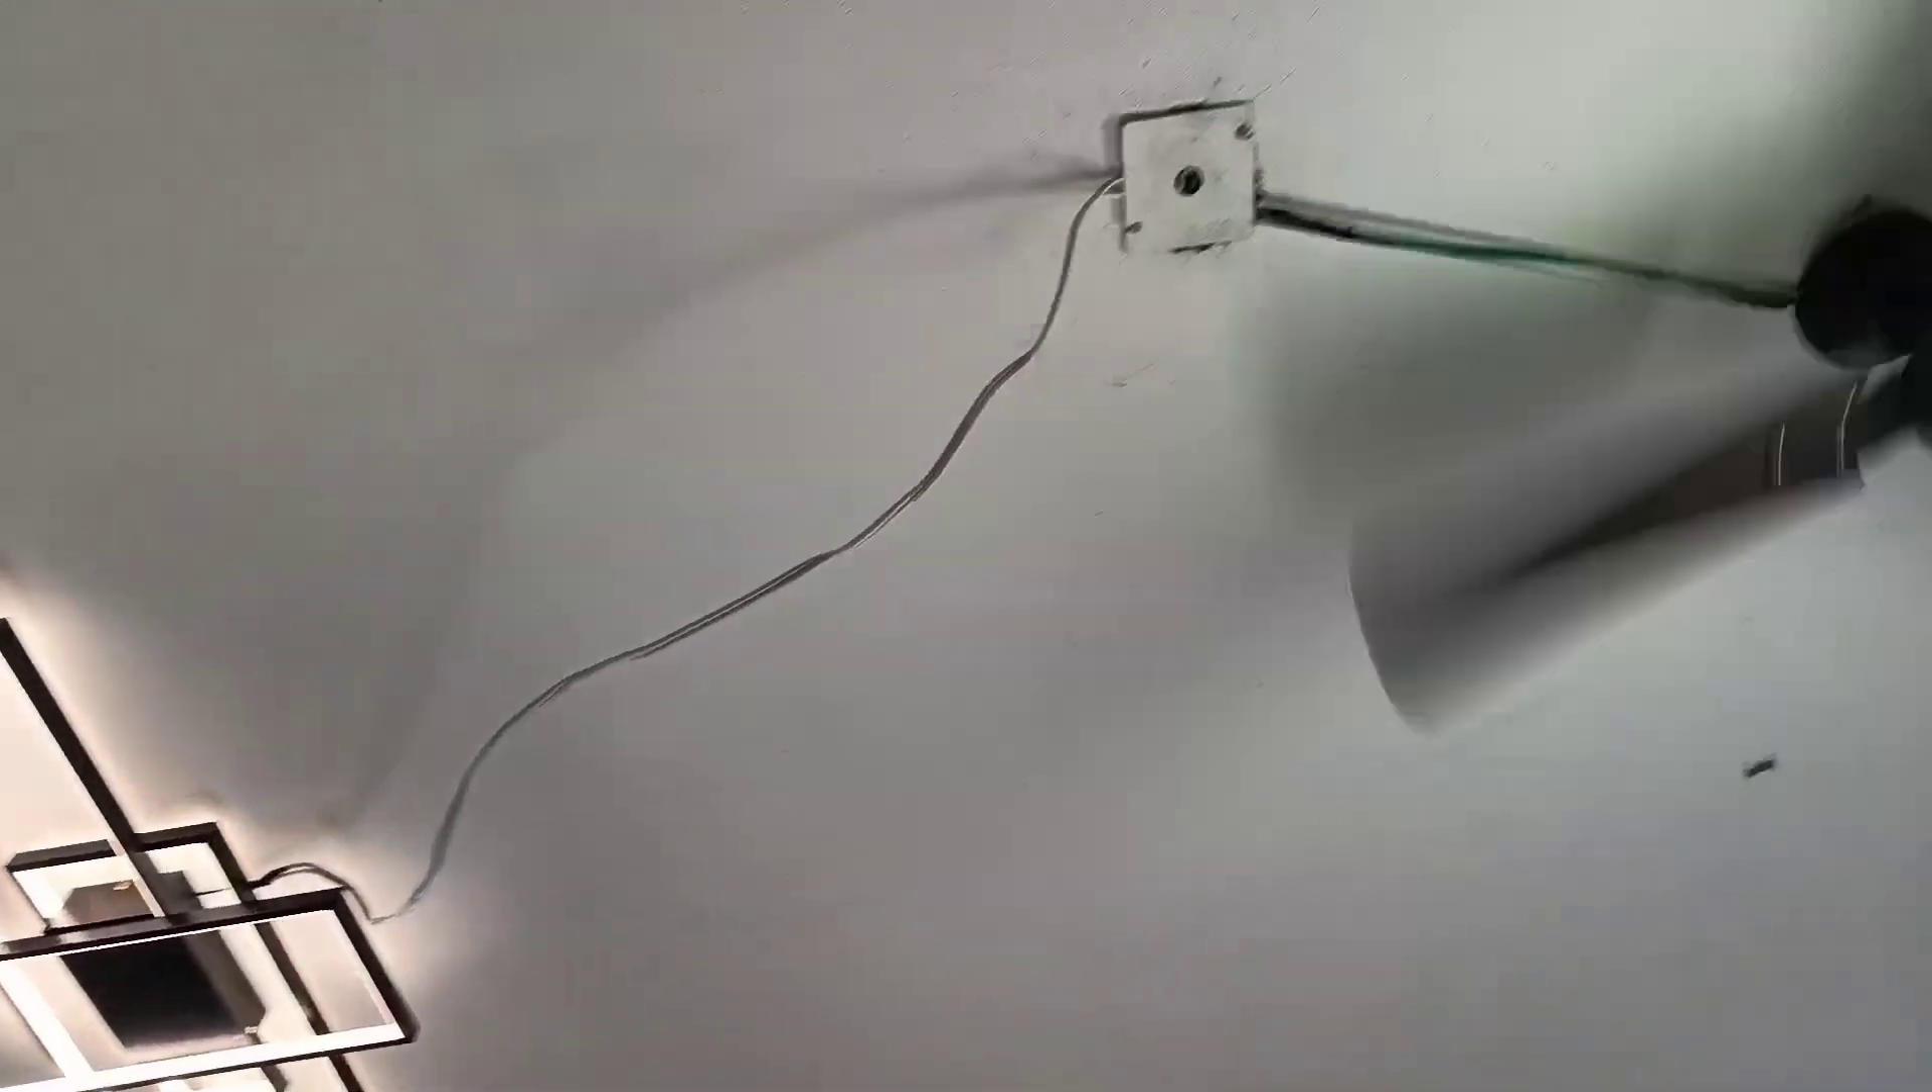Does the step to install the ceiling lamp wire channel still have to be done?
Yes.